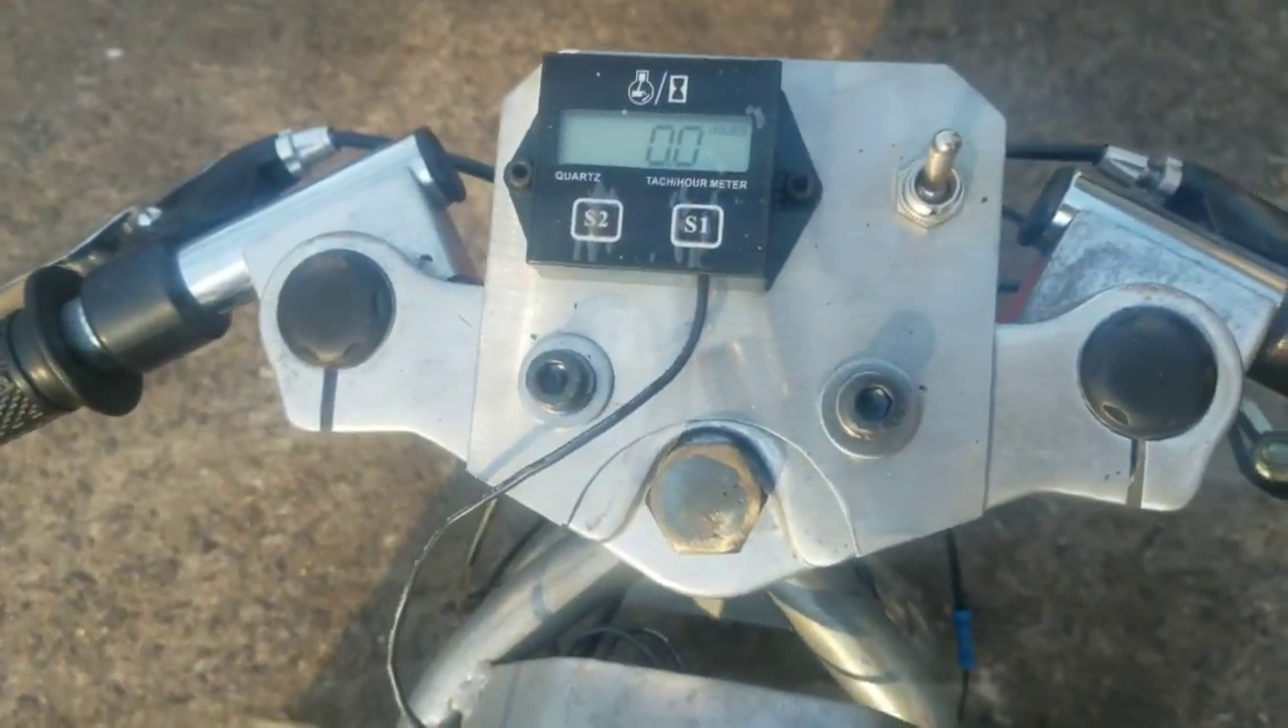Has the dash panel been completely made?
Yes.